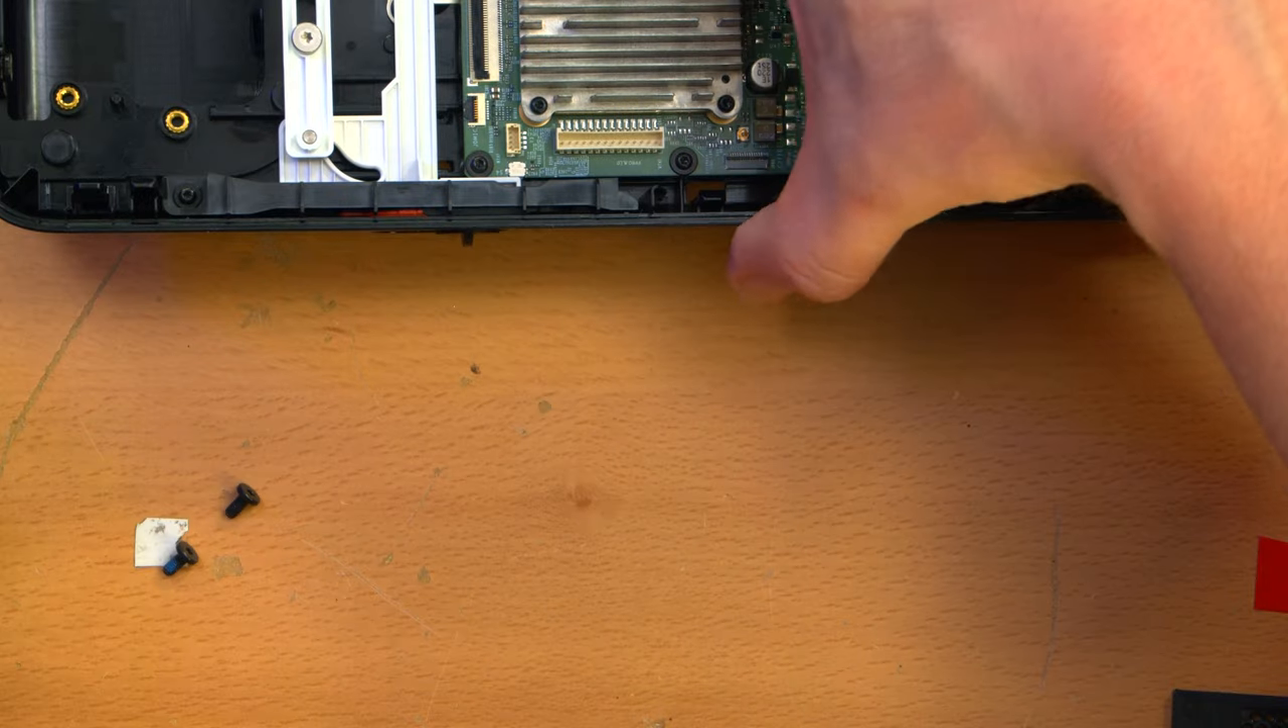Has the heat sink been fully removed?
No.